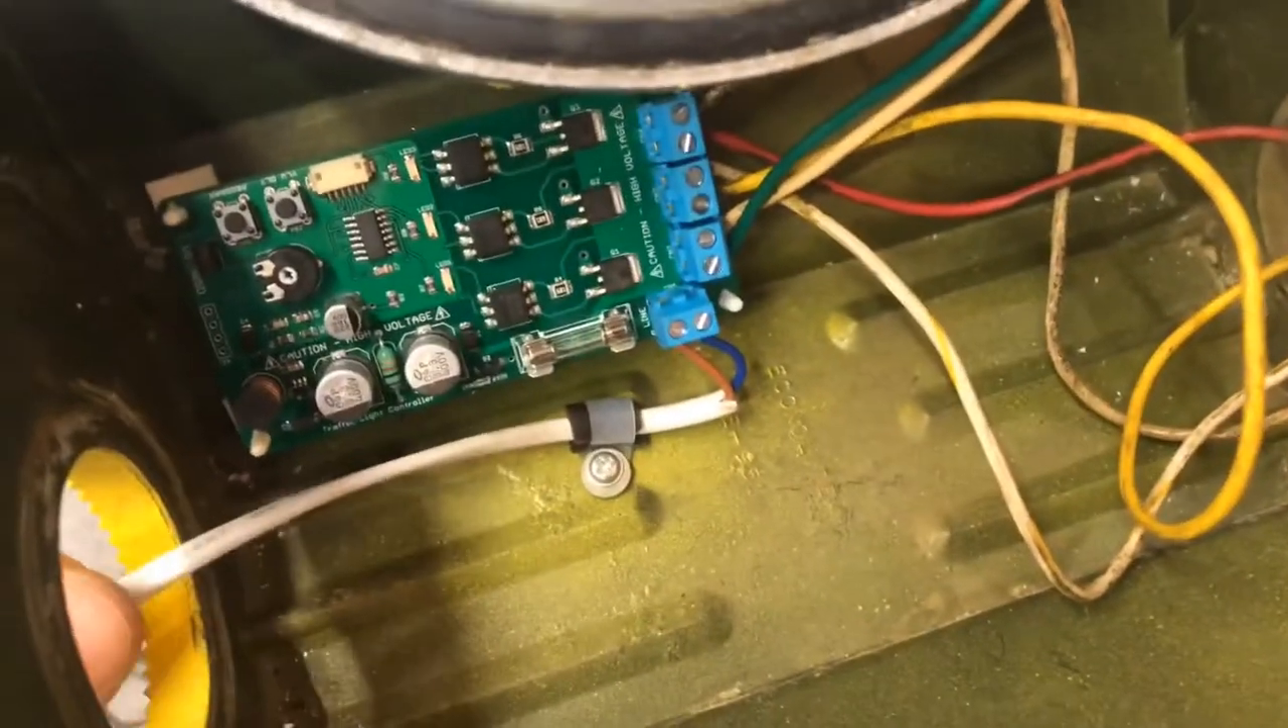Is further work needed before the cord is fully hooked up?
No.